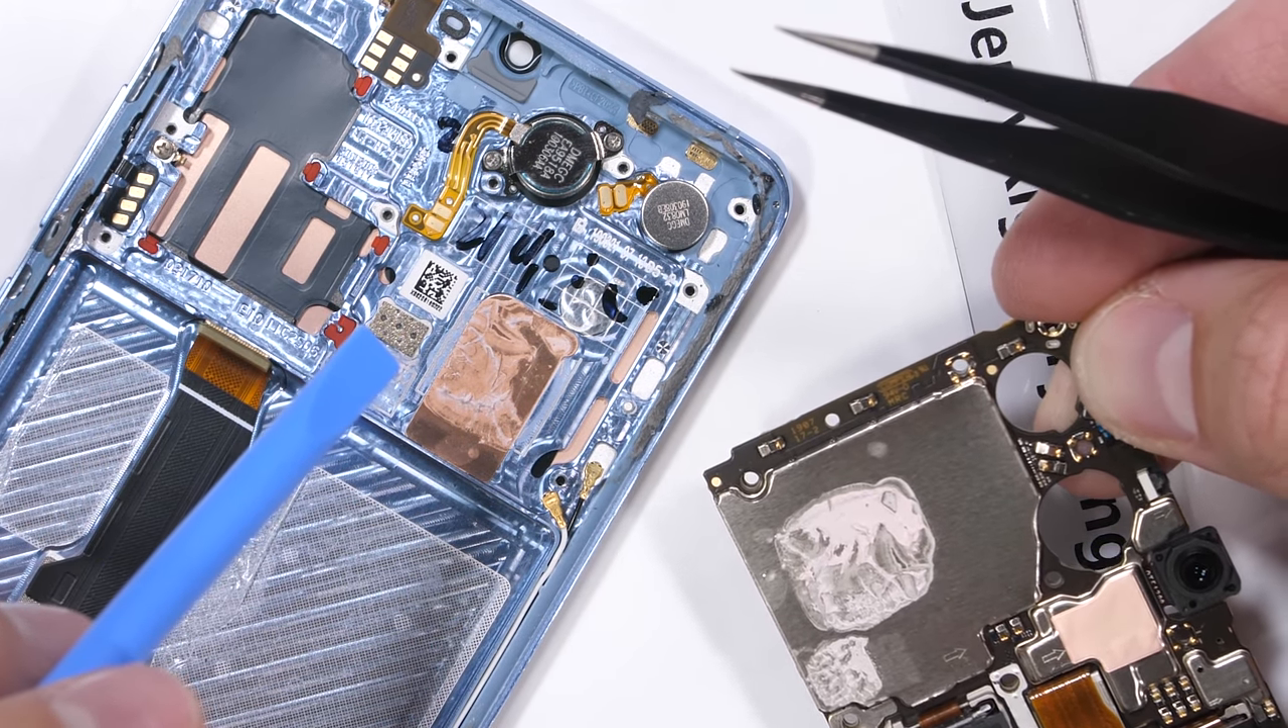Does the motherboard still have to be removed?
No.